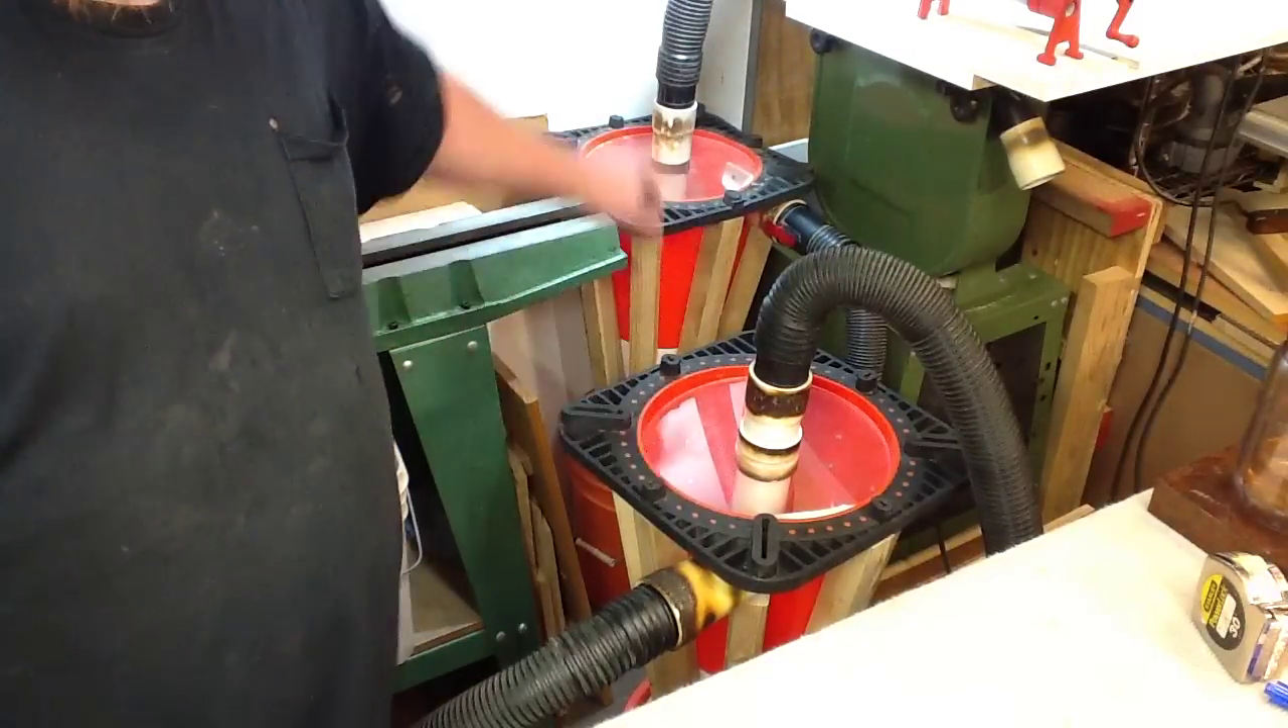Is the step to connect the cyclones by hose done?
Yes.